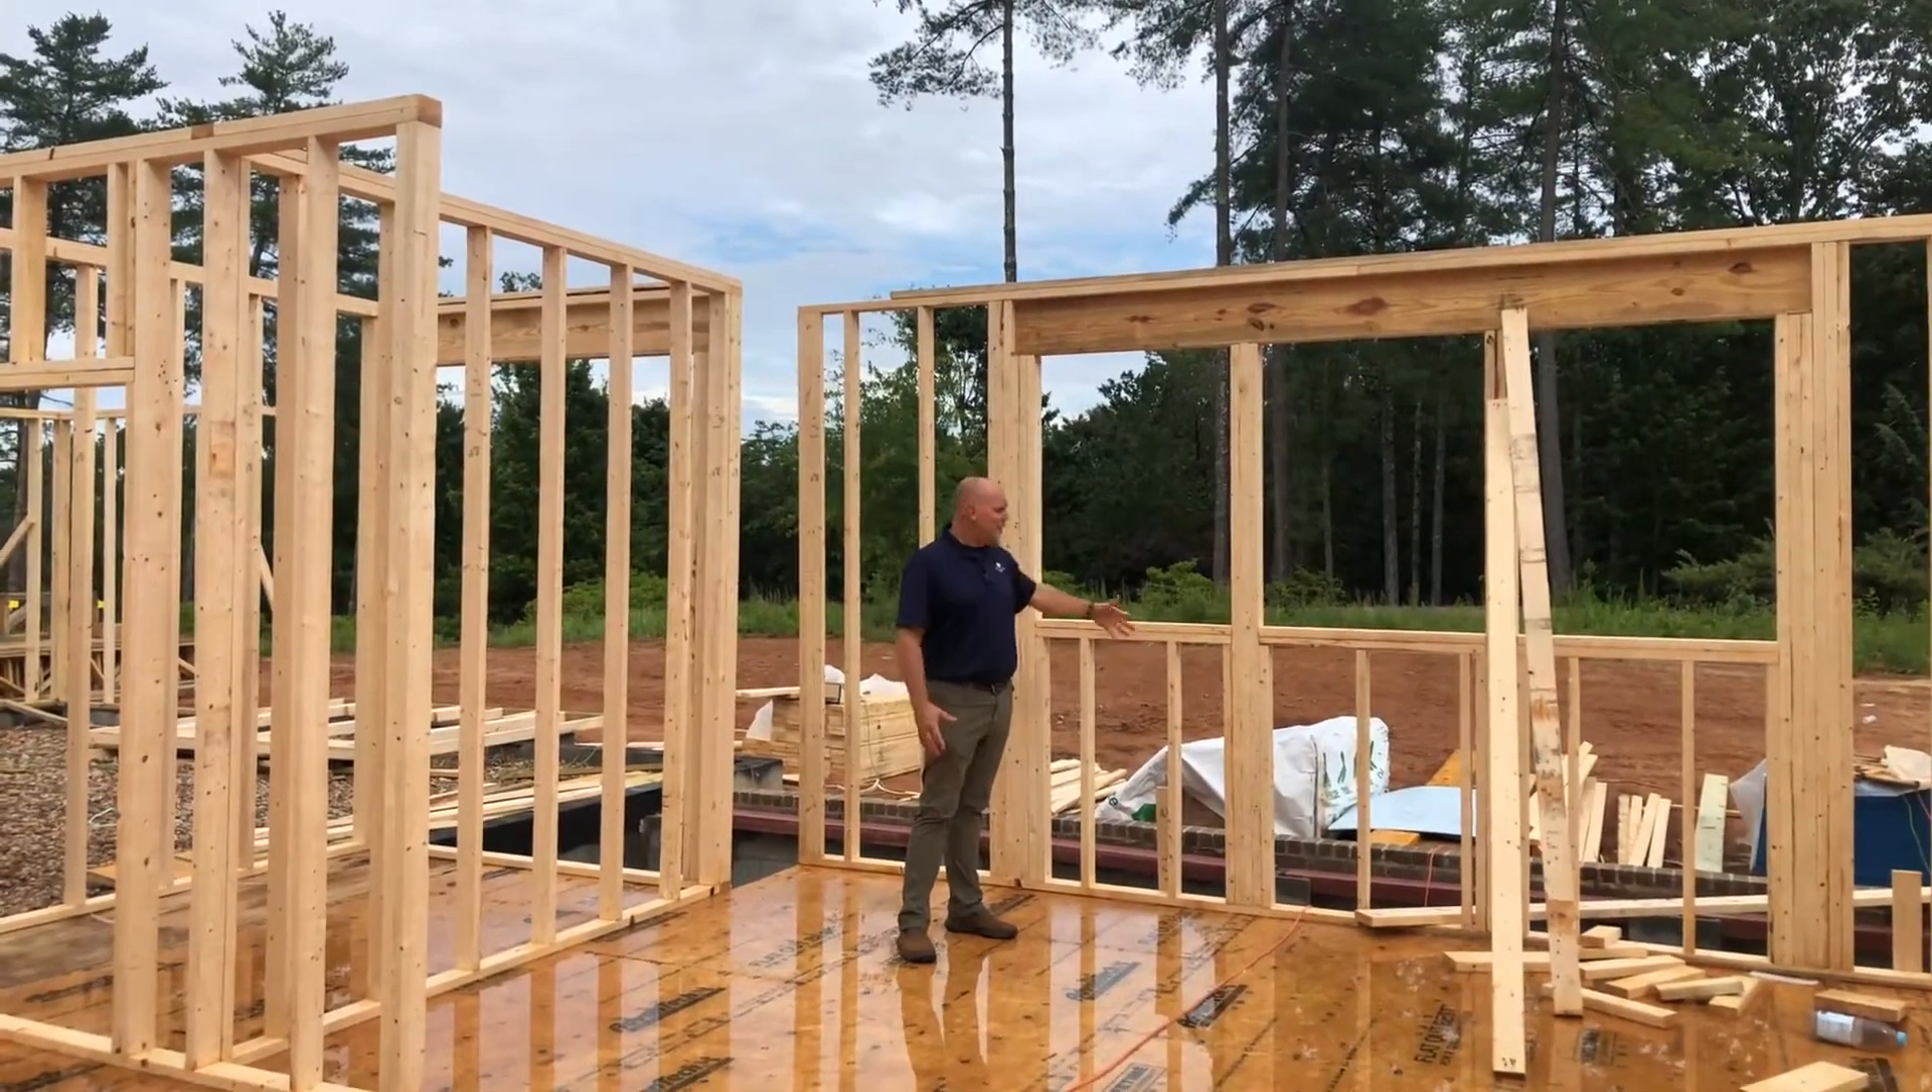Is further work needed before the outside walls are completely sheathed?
Yes.